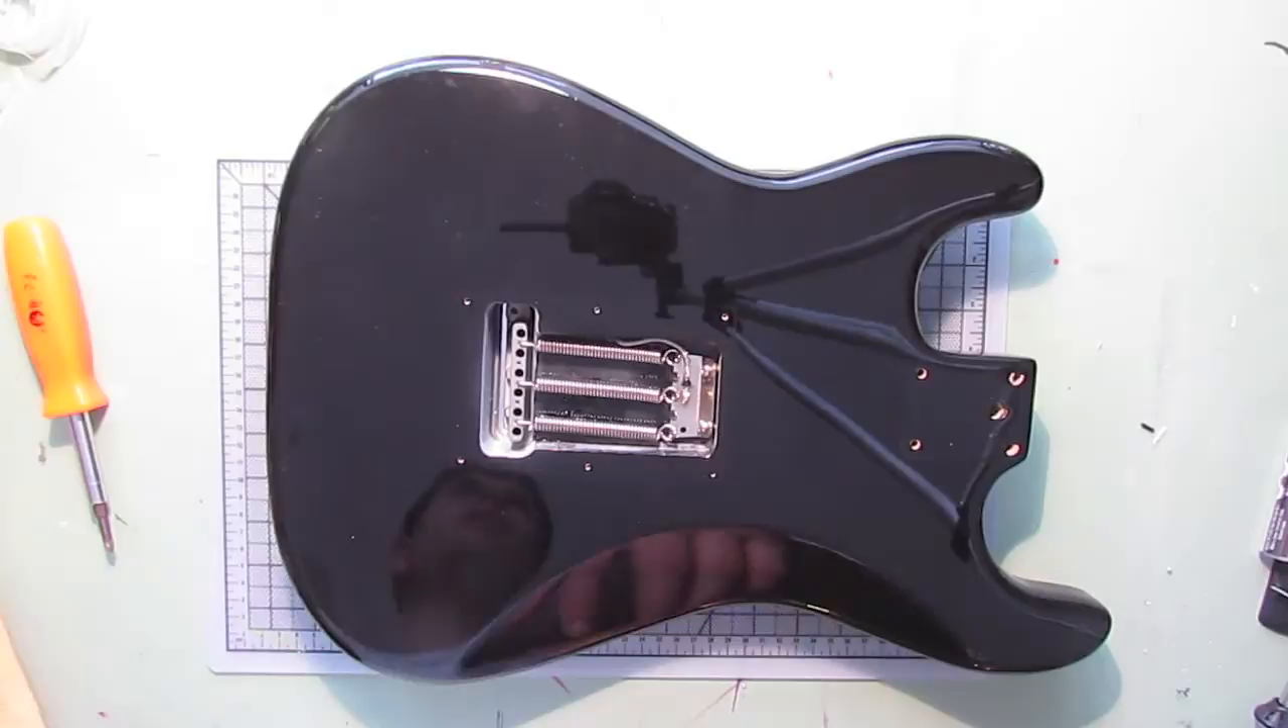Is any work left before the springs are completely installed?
No.